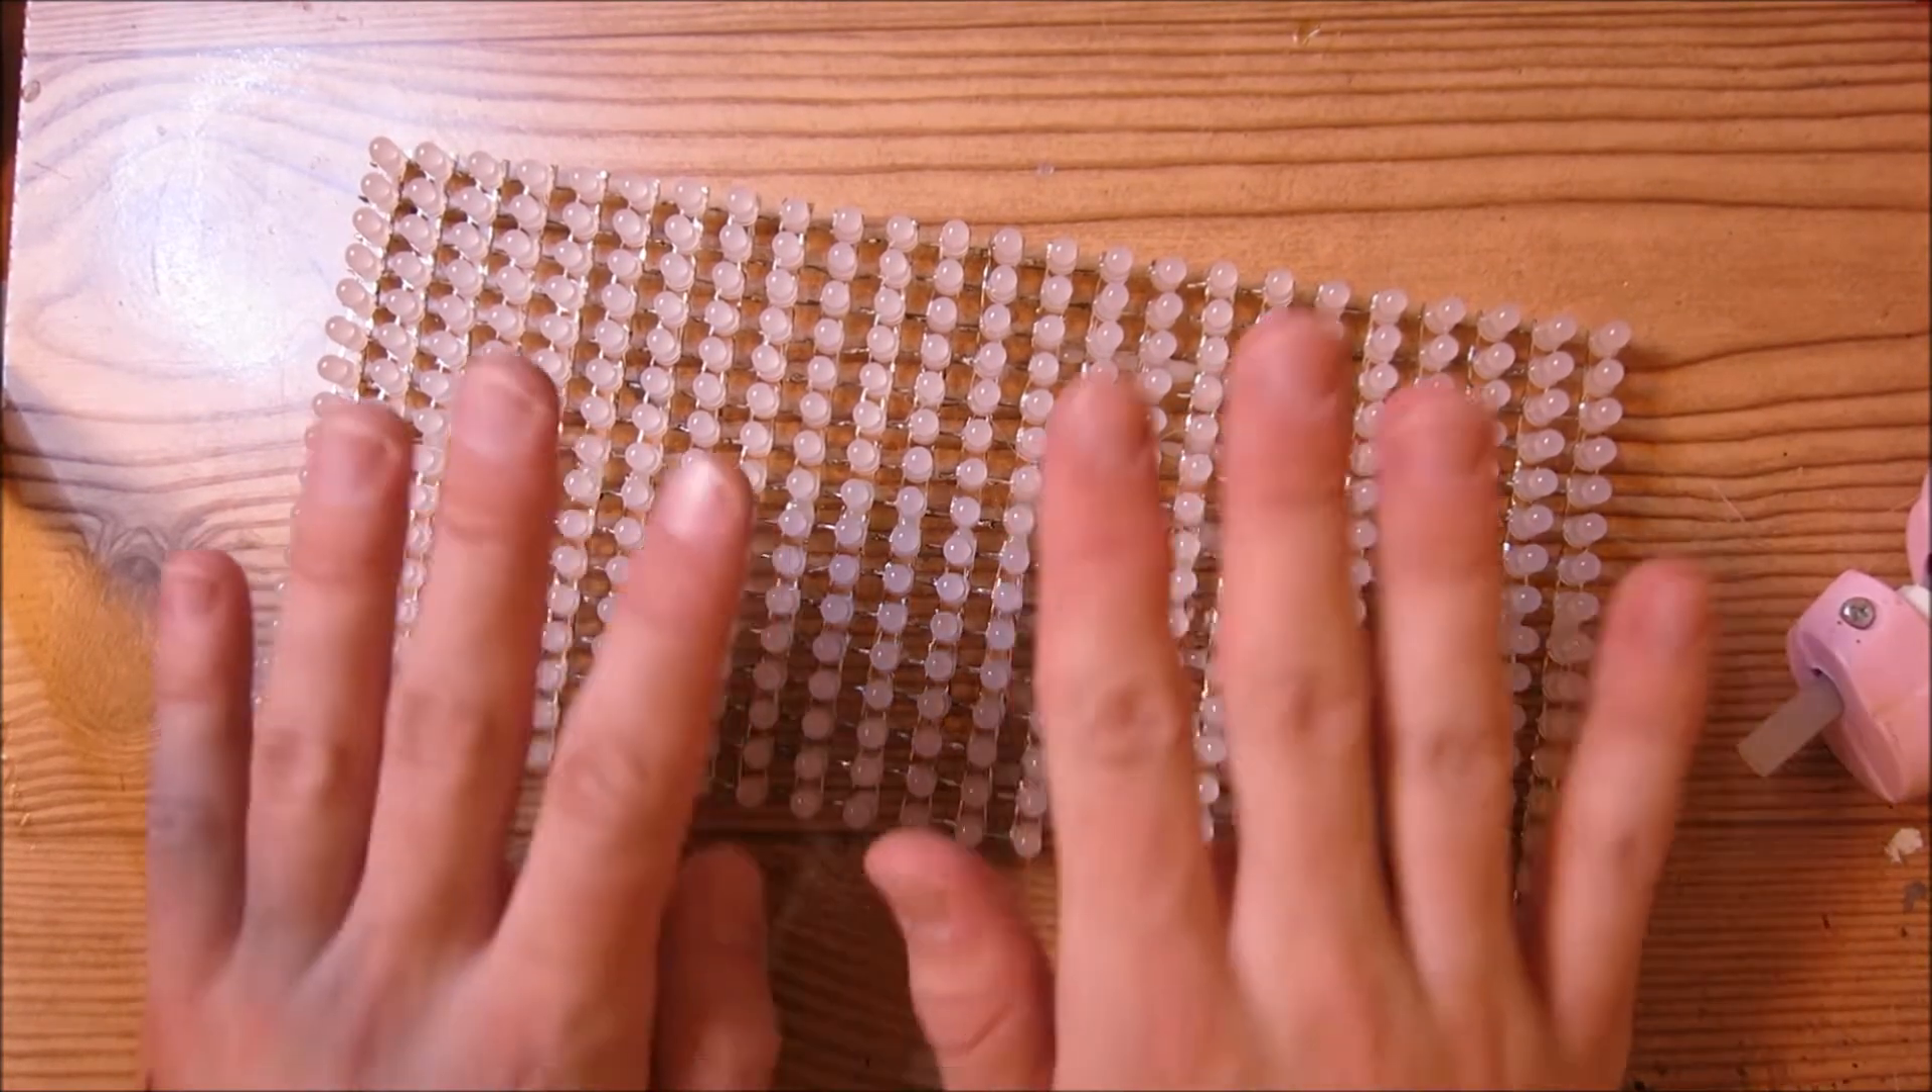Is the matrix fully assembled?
Yes.